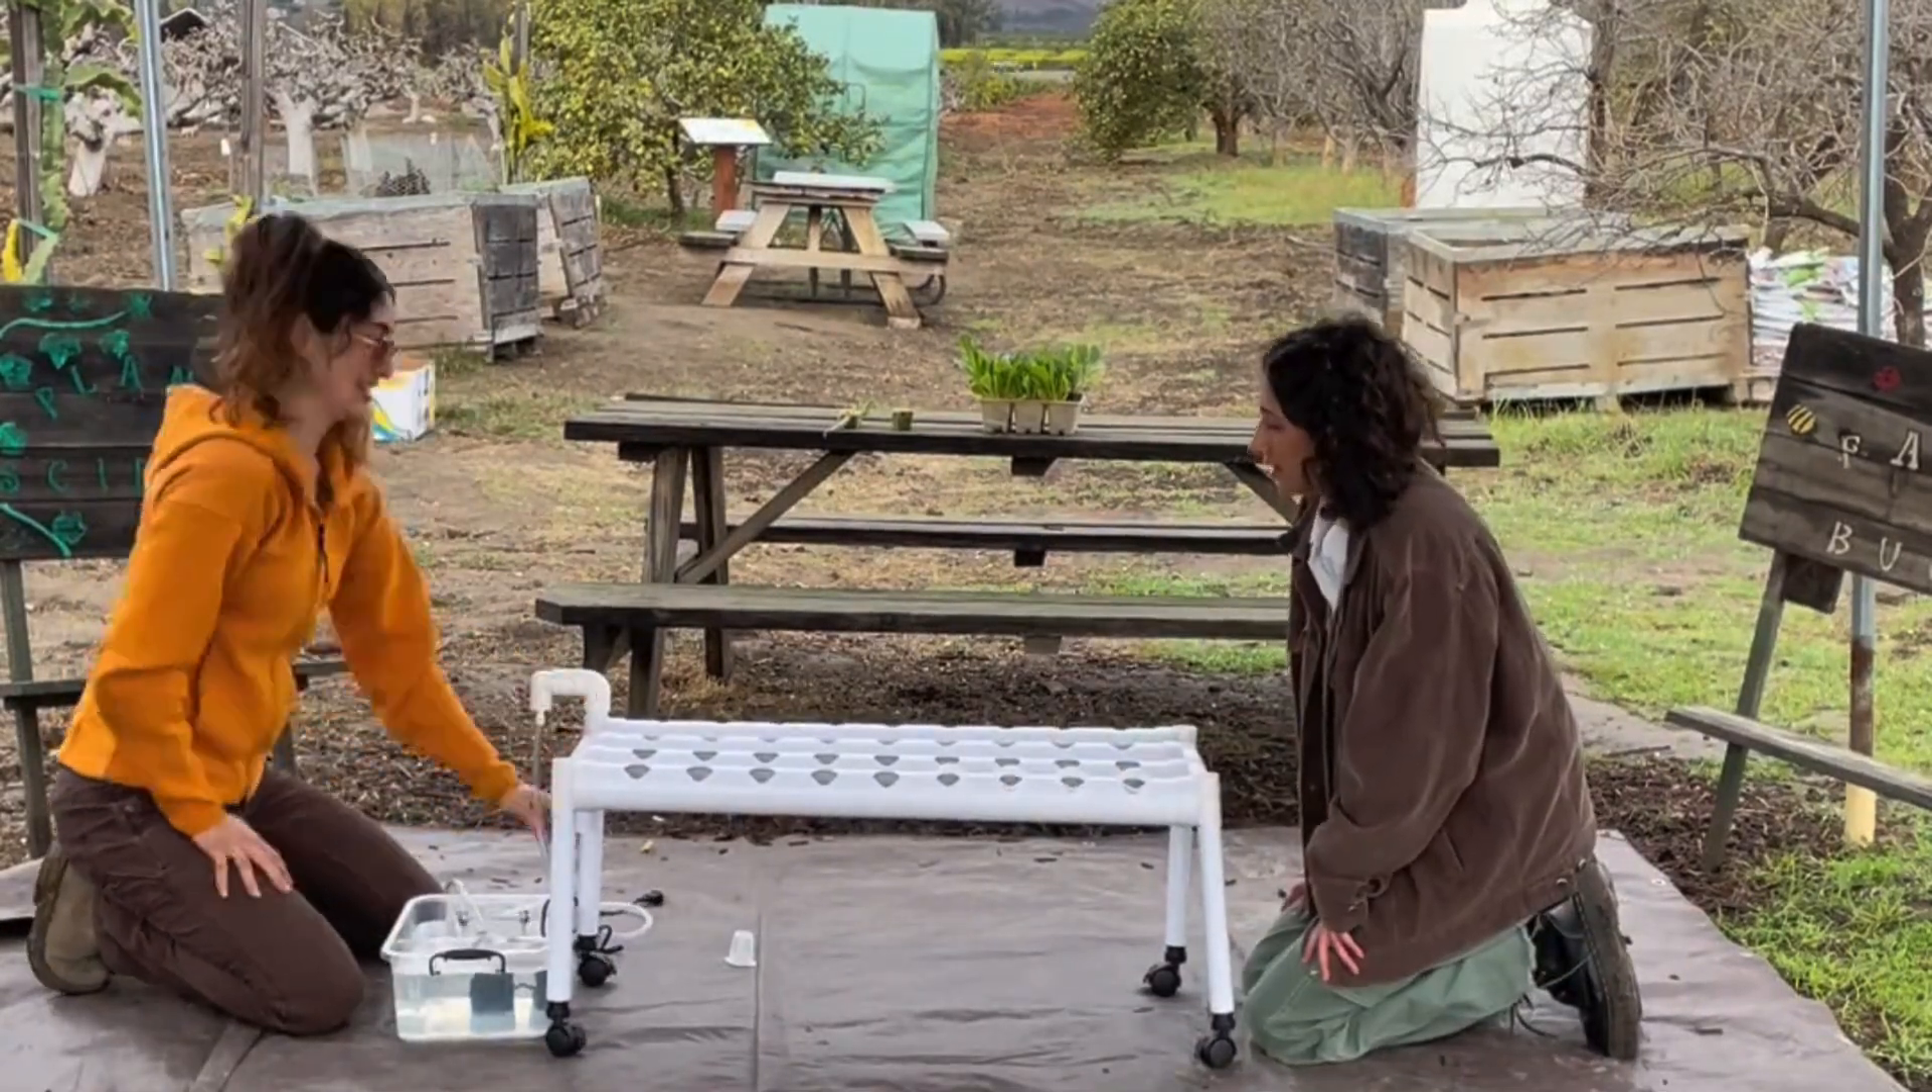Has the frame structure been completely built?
Yes.